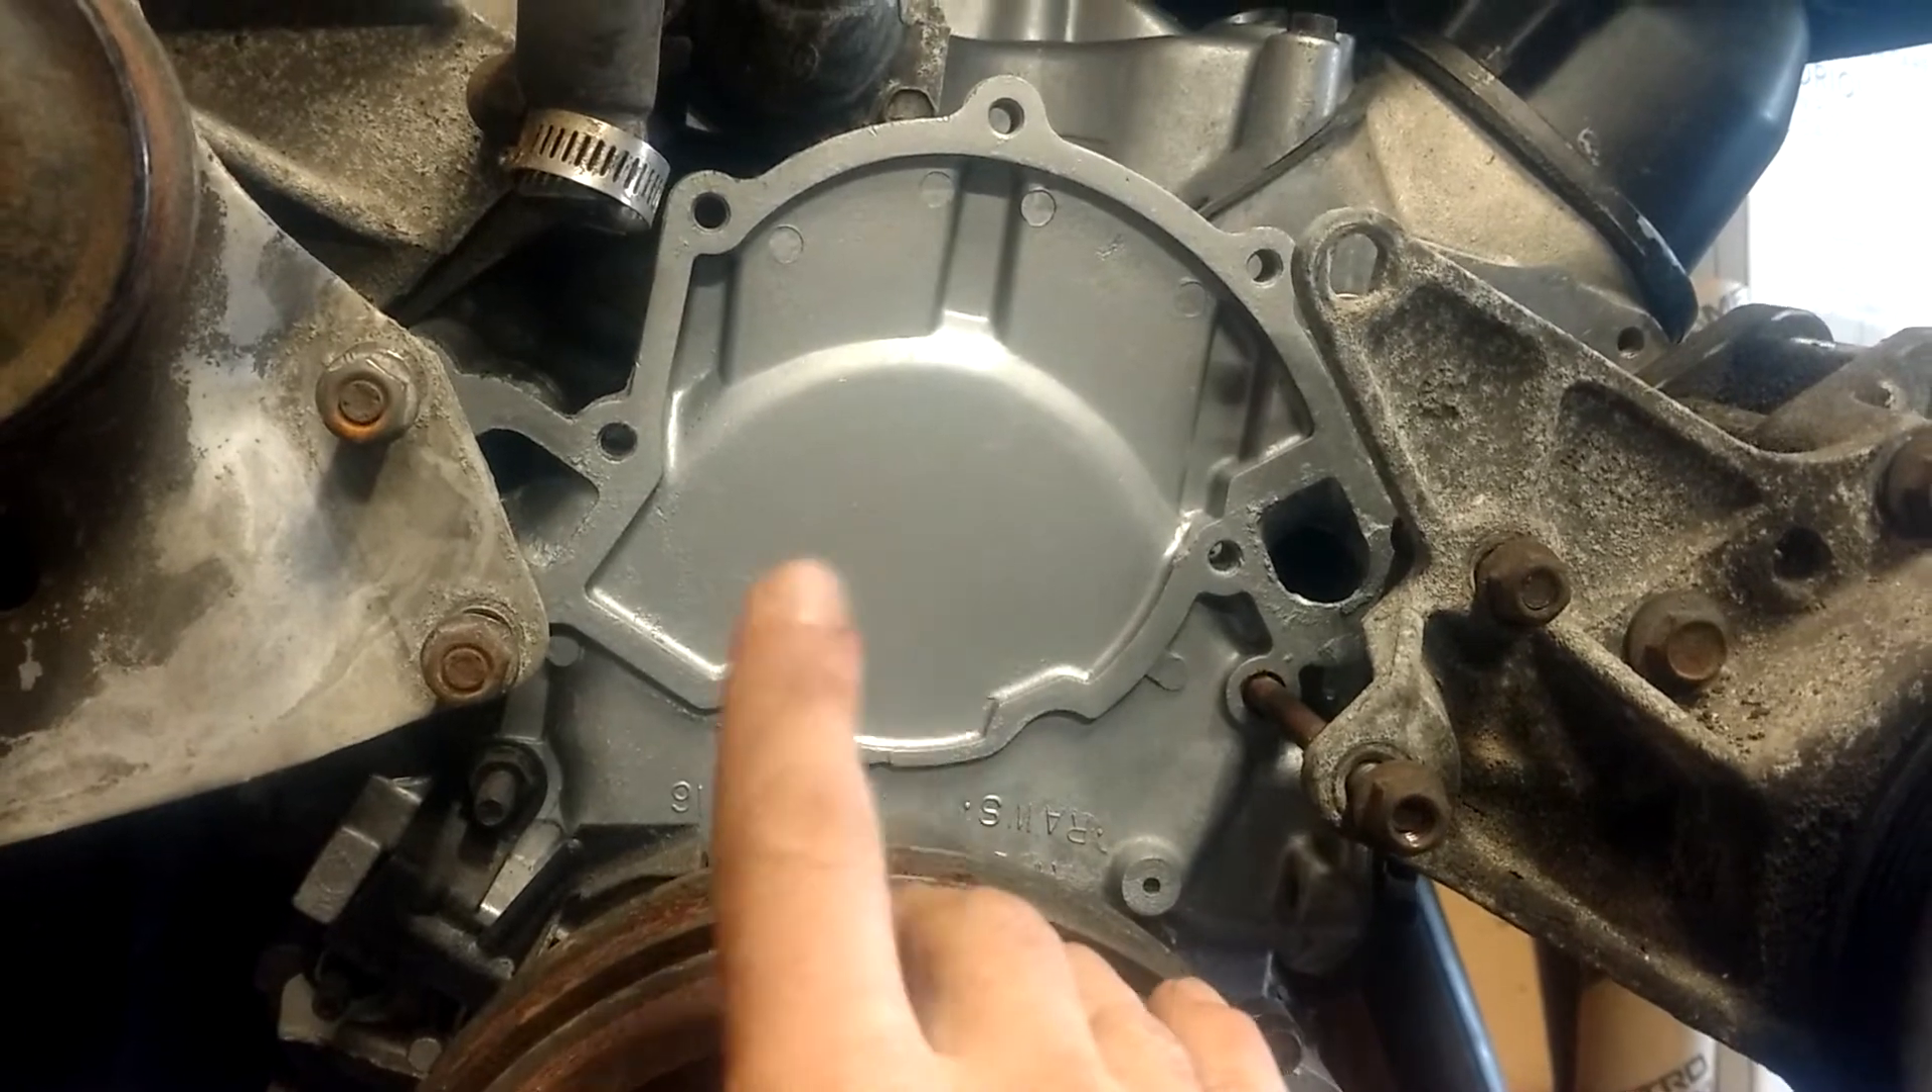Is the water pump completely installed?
No.